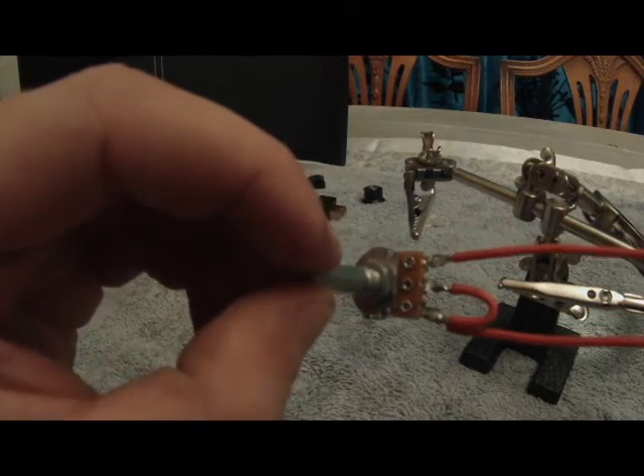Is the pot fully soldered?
Yes.